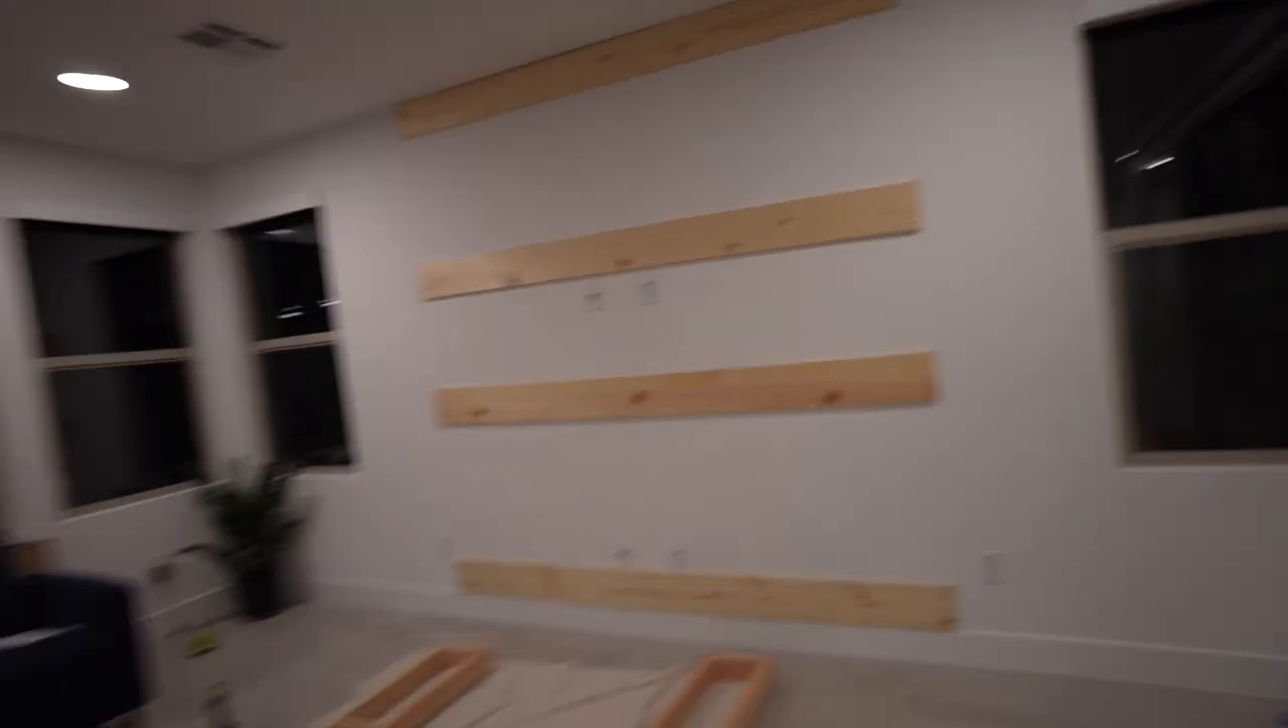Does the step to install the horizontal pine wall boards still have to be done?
No.